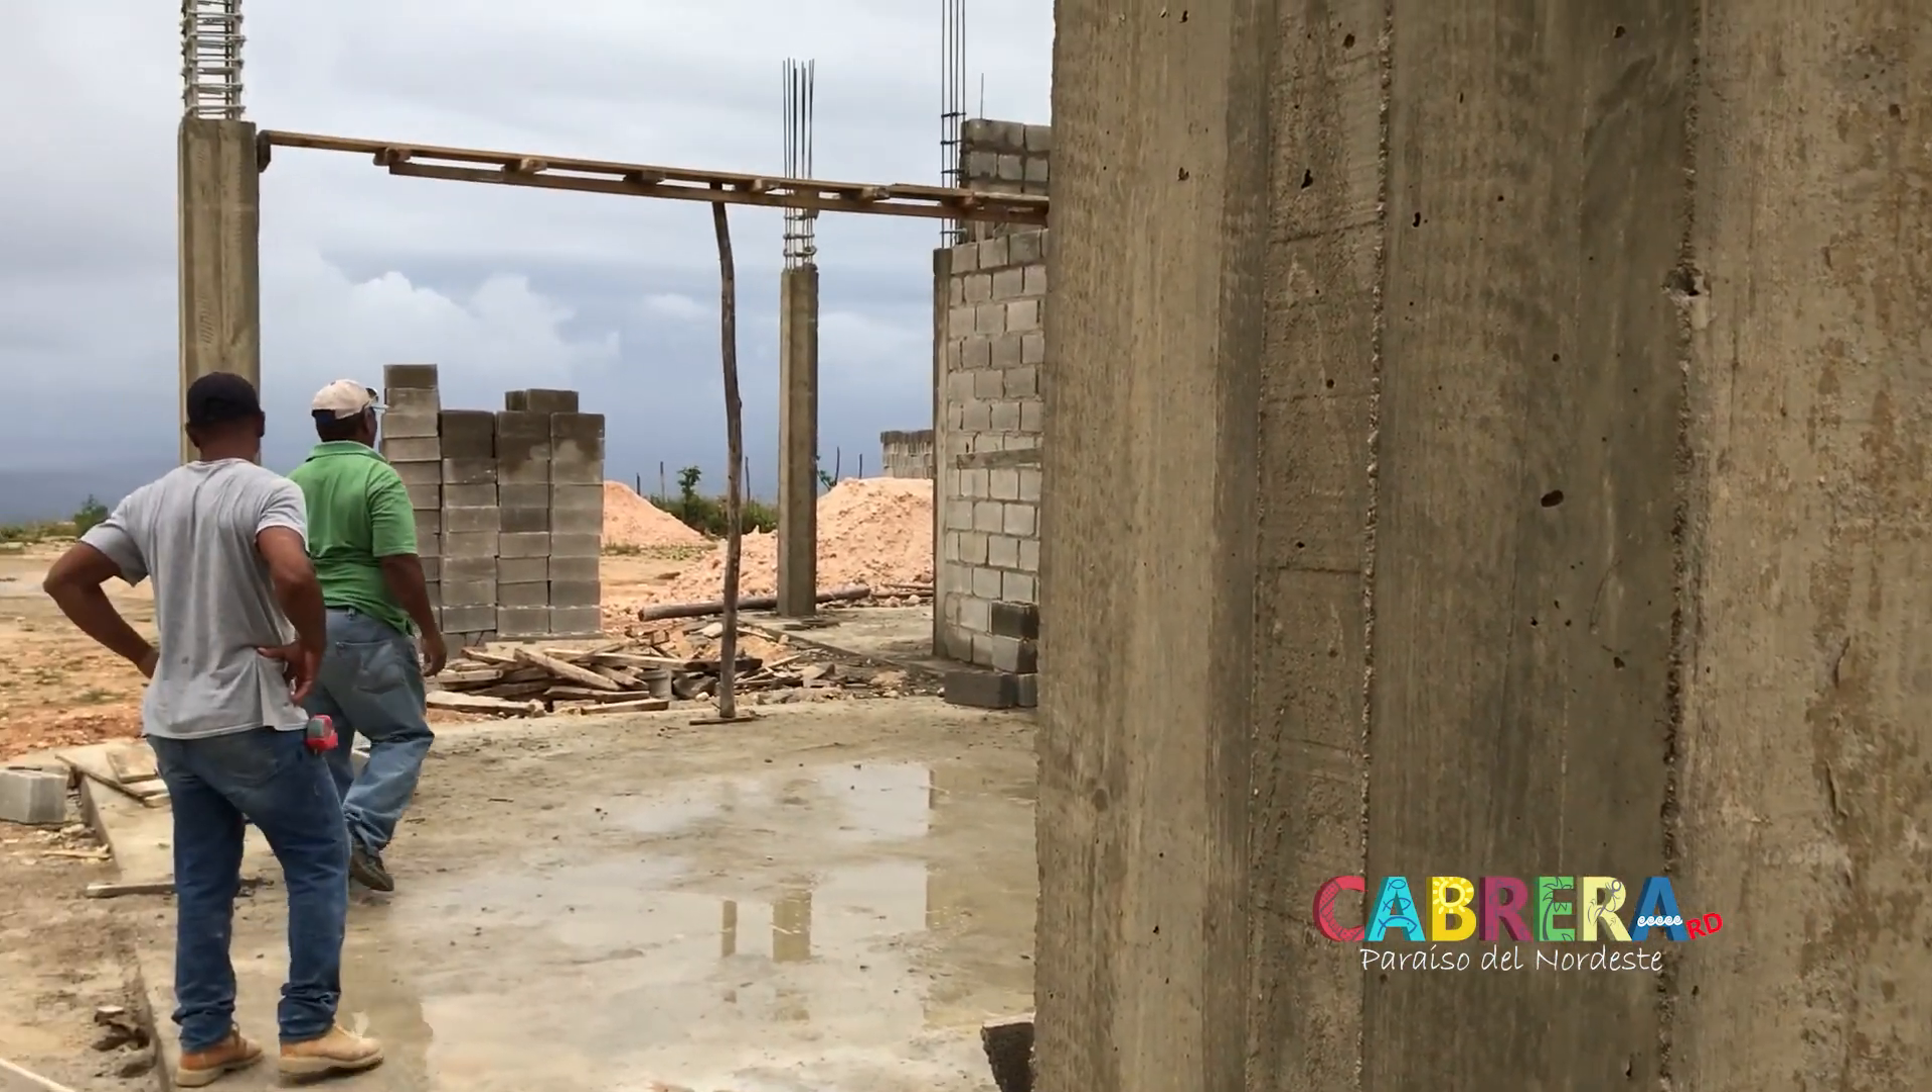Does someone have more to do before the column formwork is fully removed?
No.